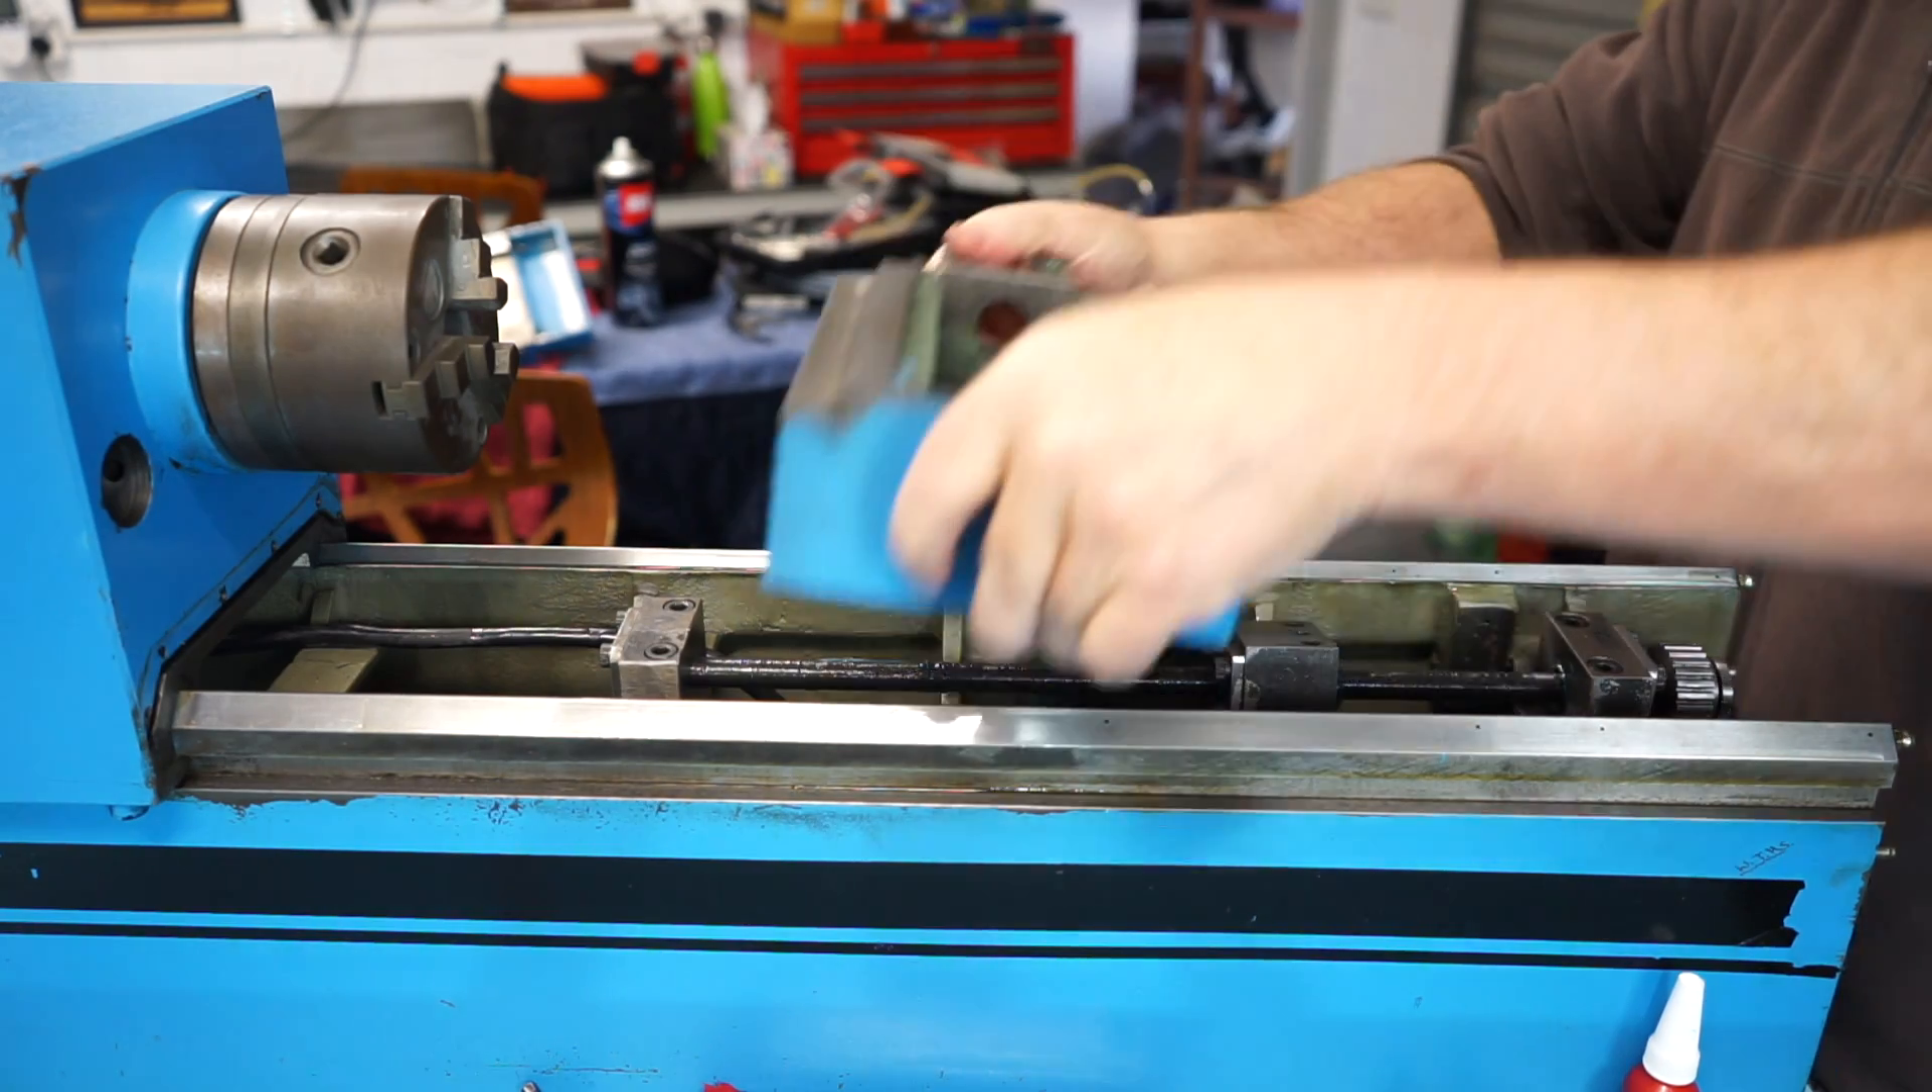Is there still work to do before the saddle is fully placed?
Yes.